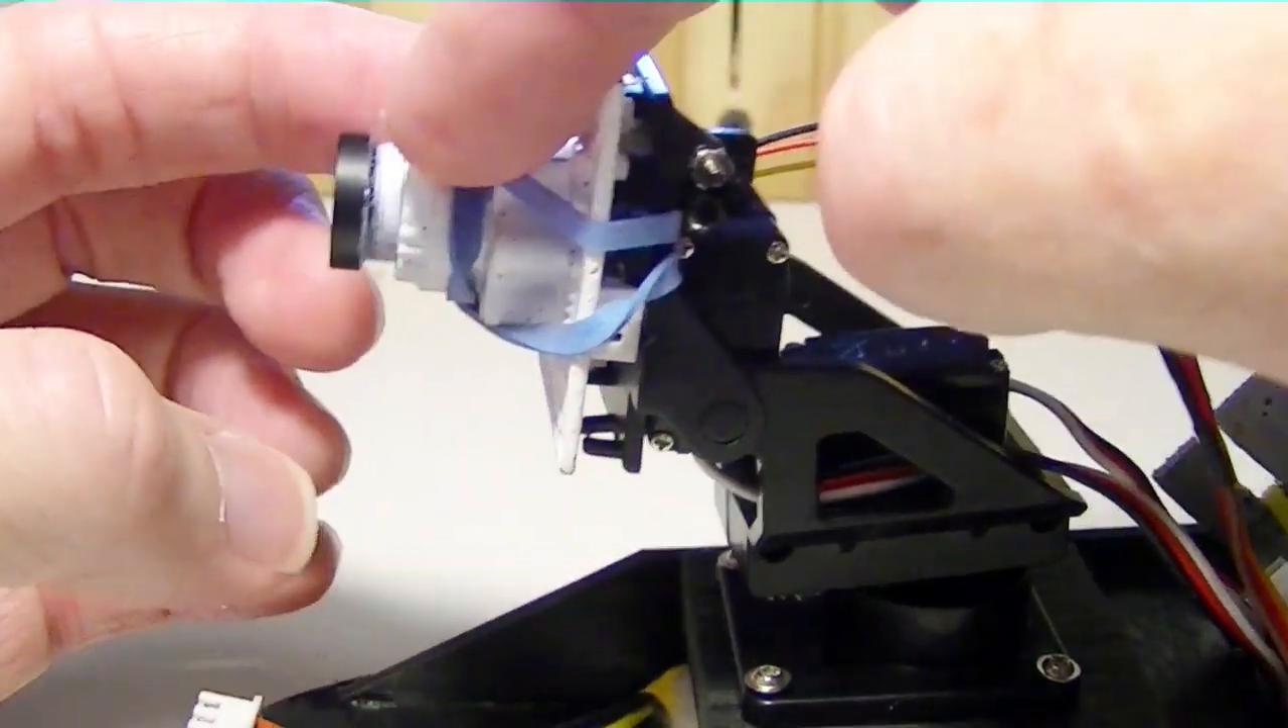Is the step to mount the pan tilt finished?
Yes.